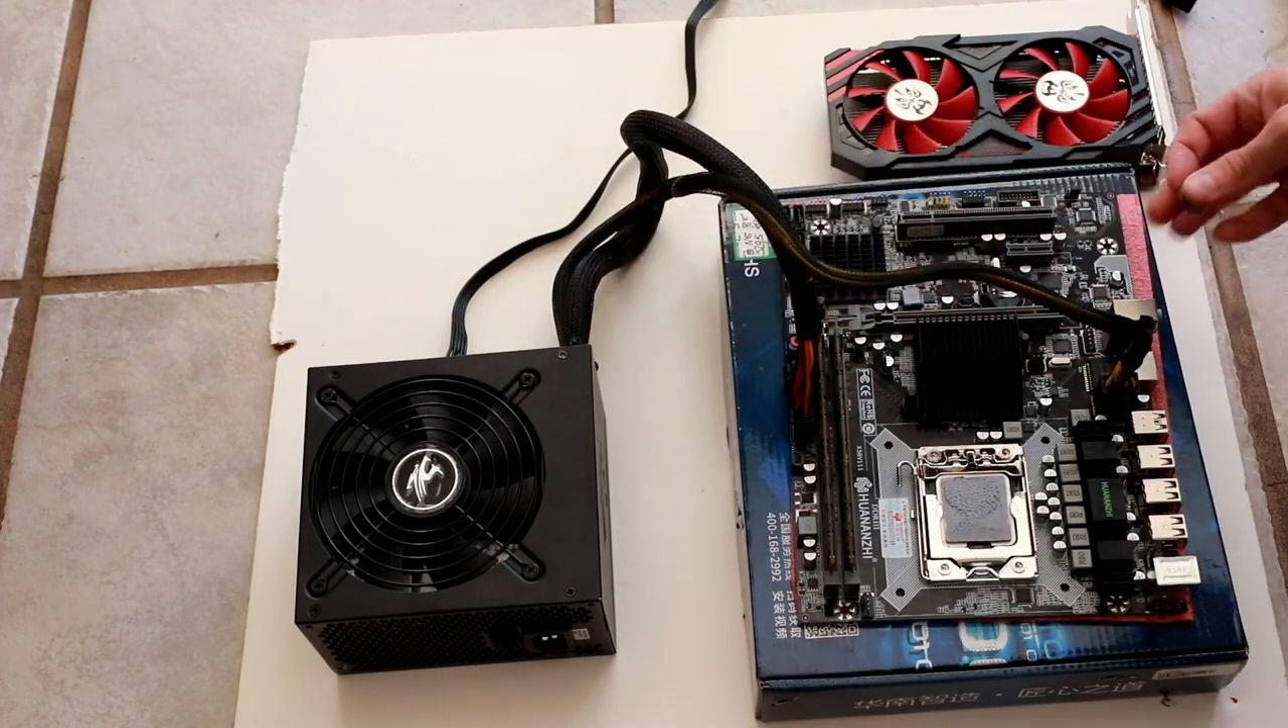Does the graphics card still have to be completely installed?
Yes.